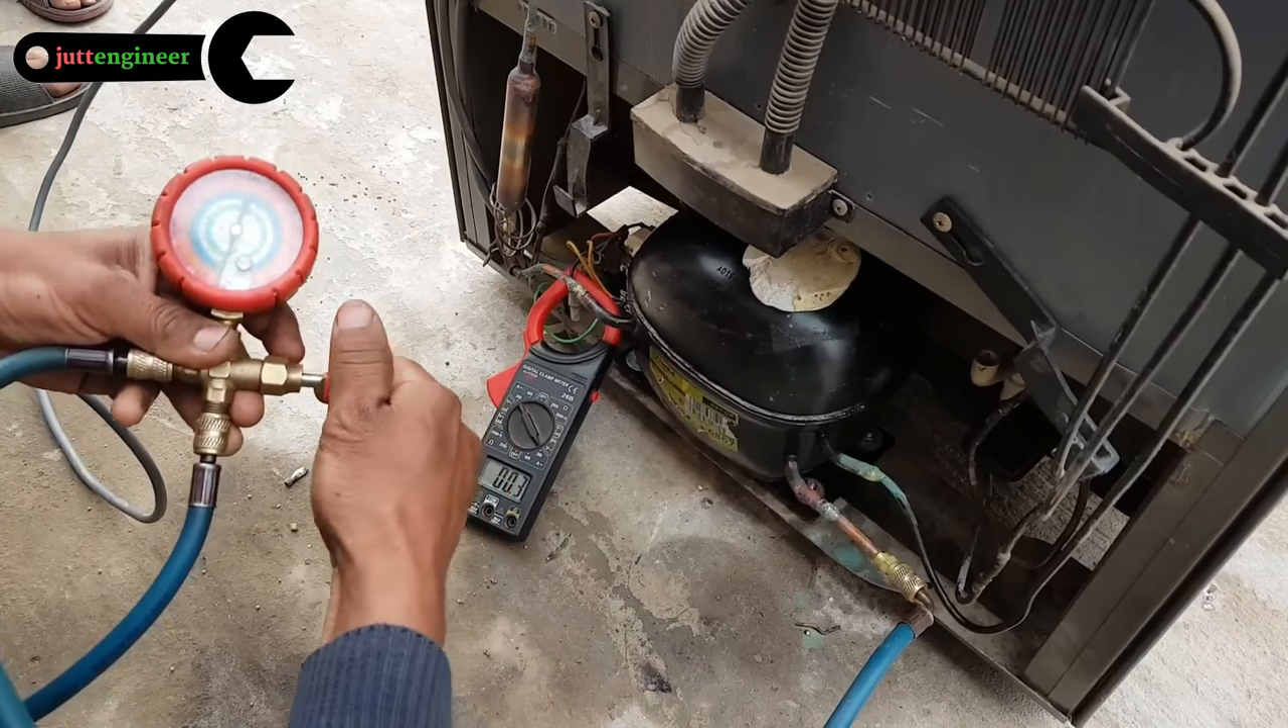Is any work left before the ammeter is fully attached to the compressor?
No.